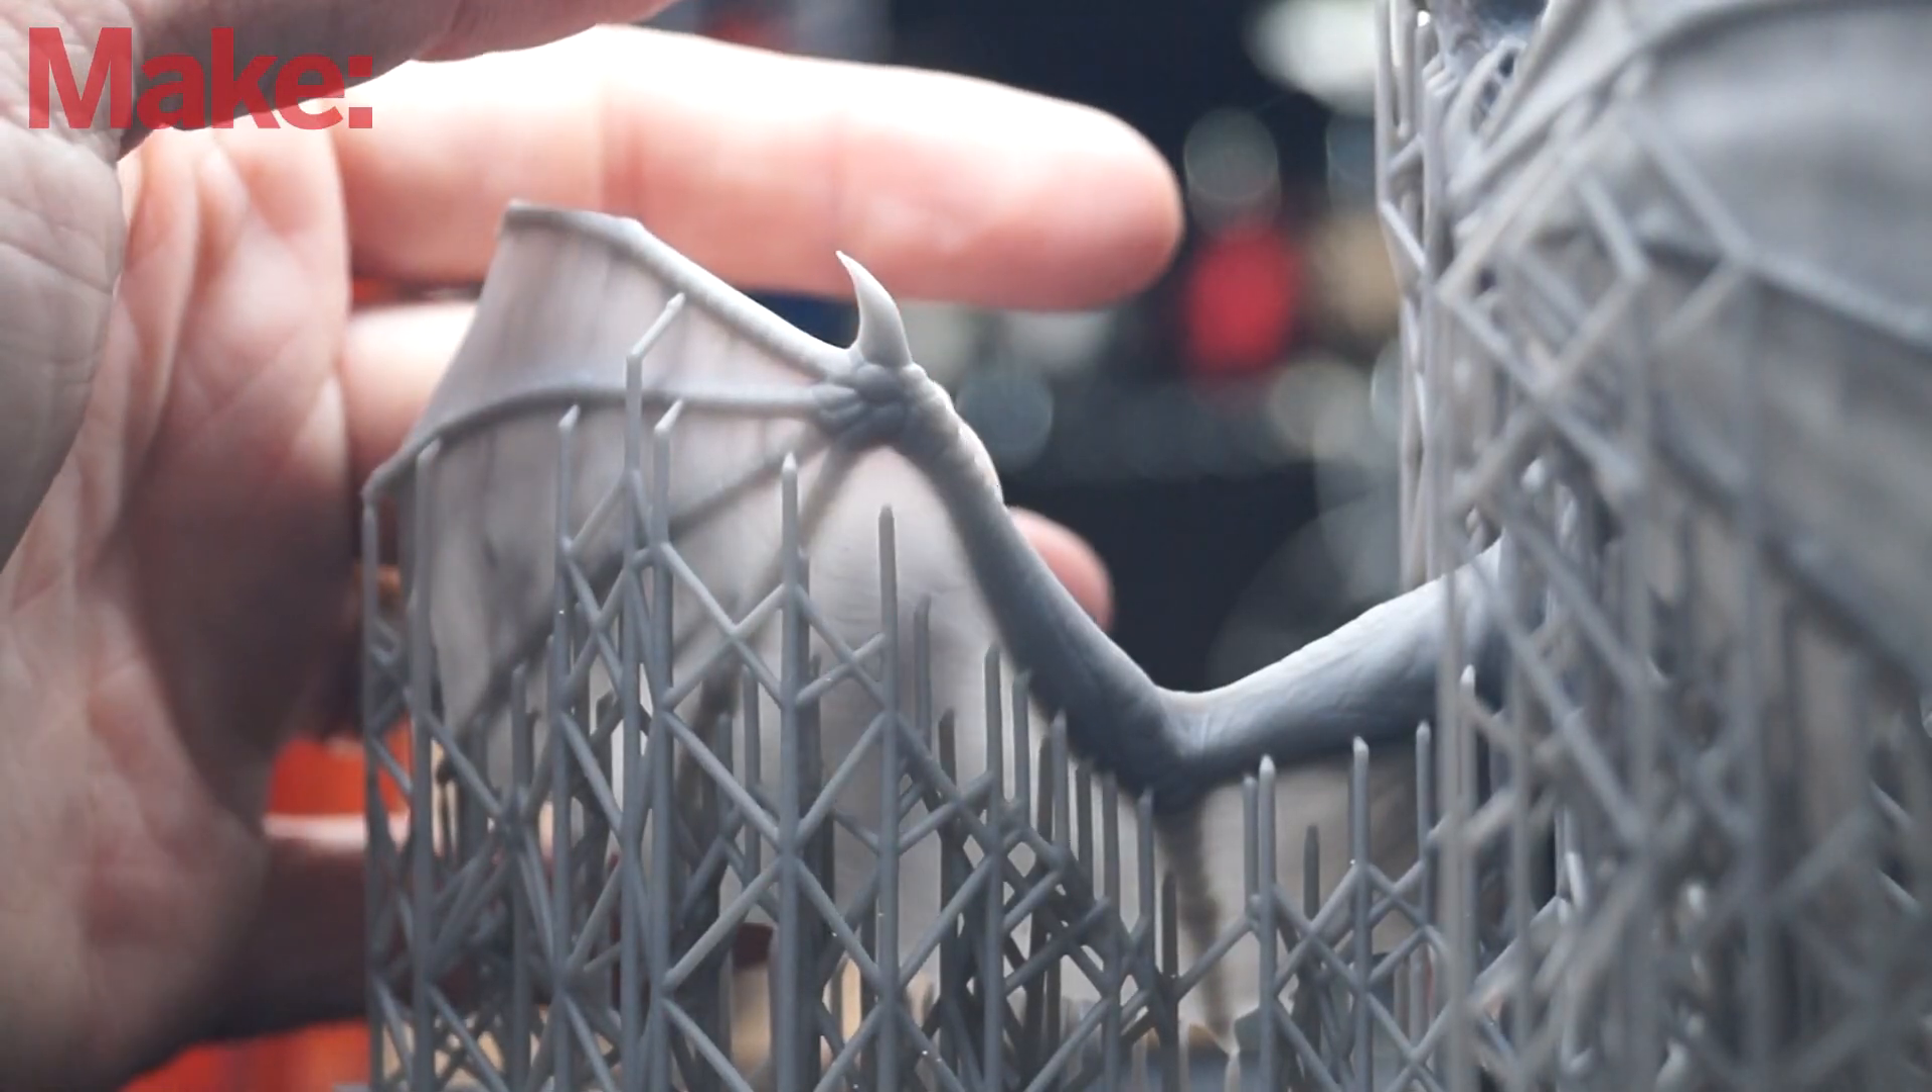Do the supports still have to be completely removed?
Yes.